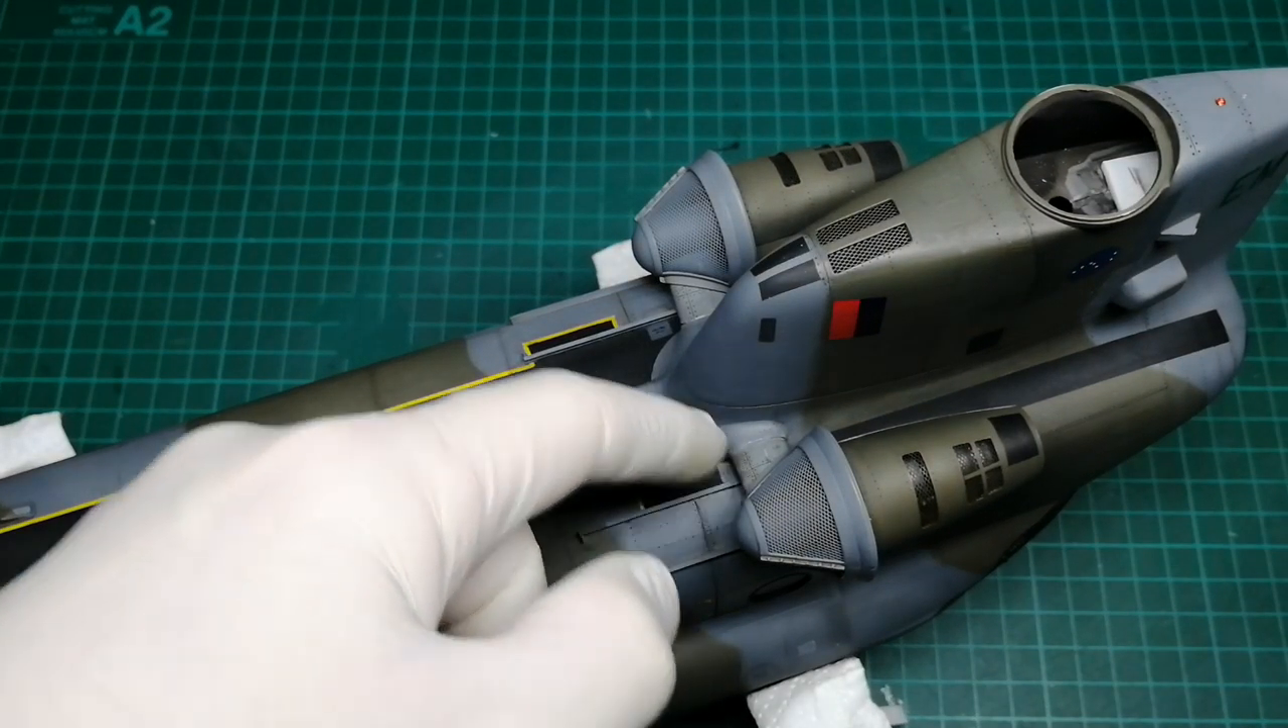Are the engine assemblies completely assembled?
Yes.